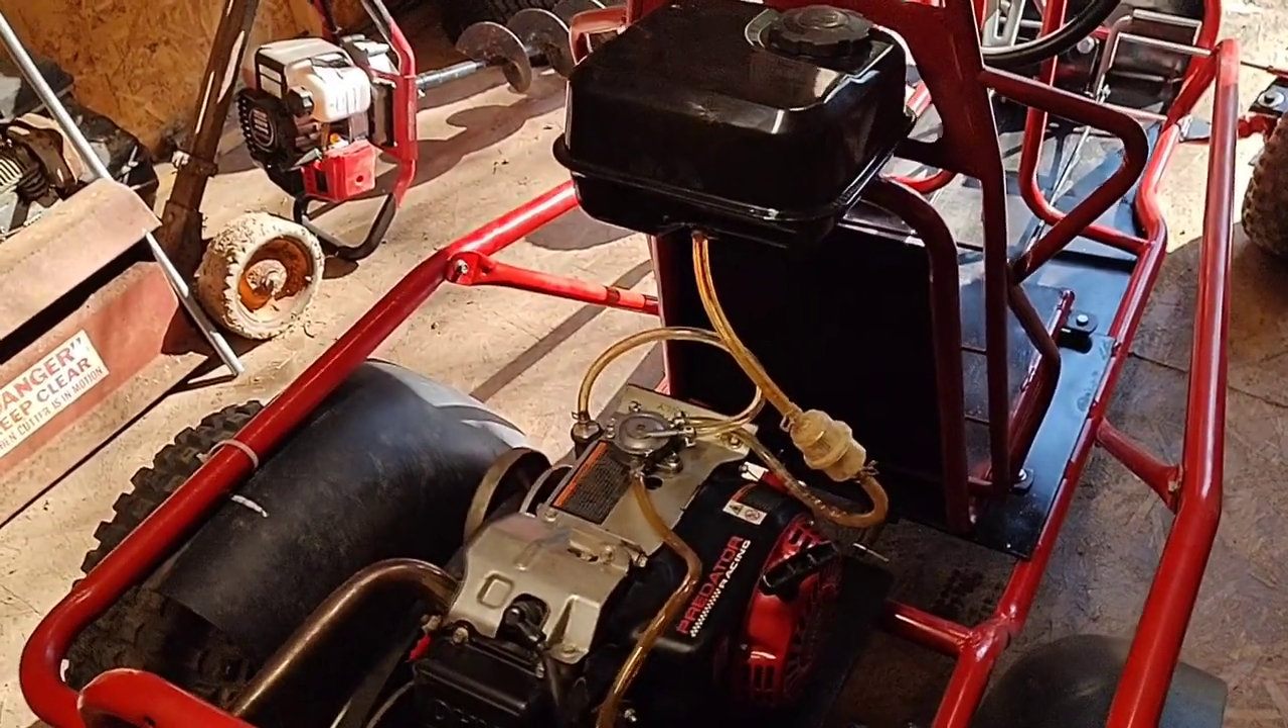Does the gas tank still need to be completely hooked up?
No.